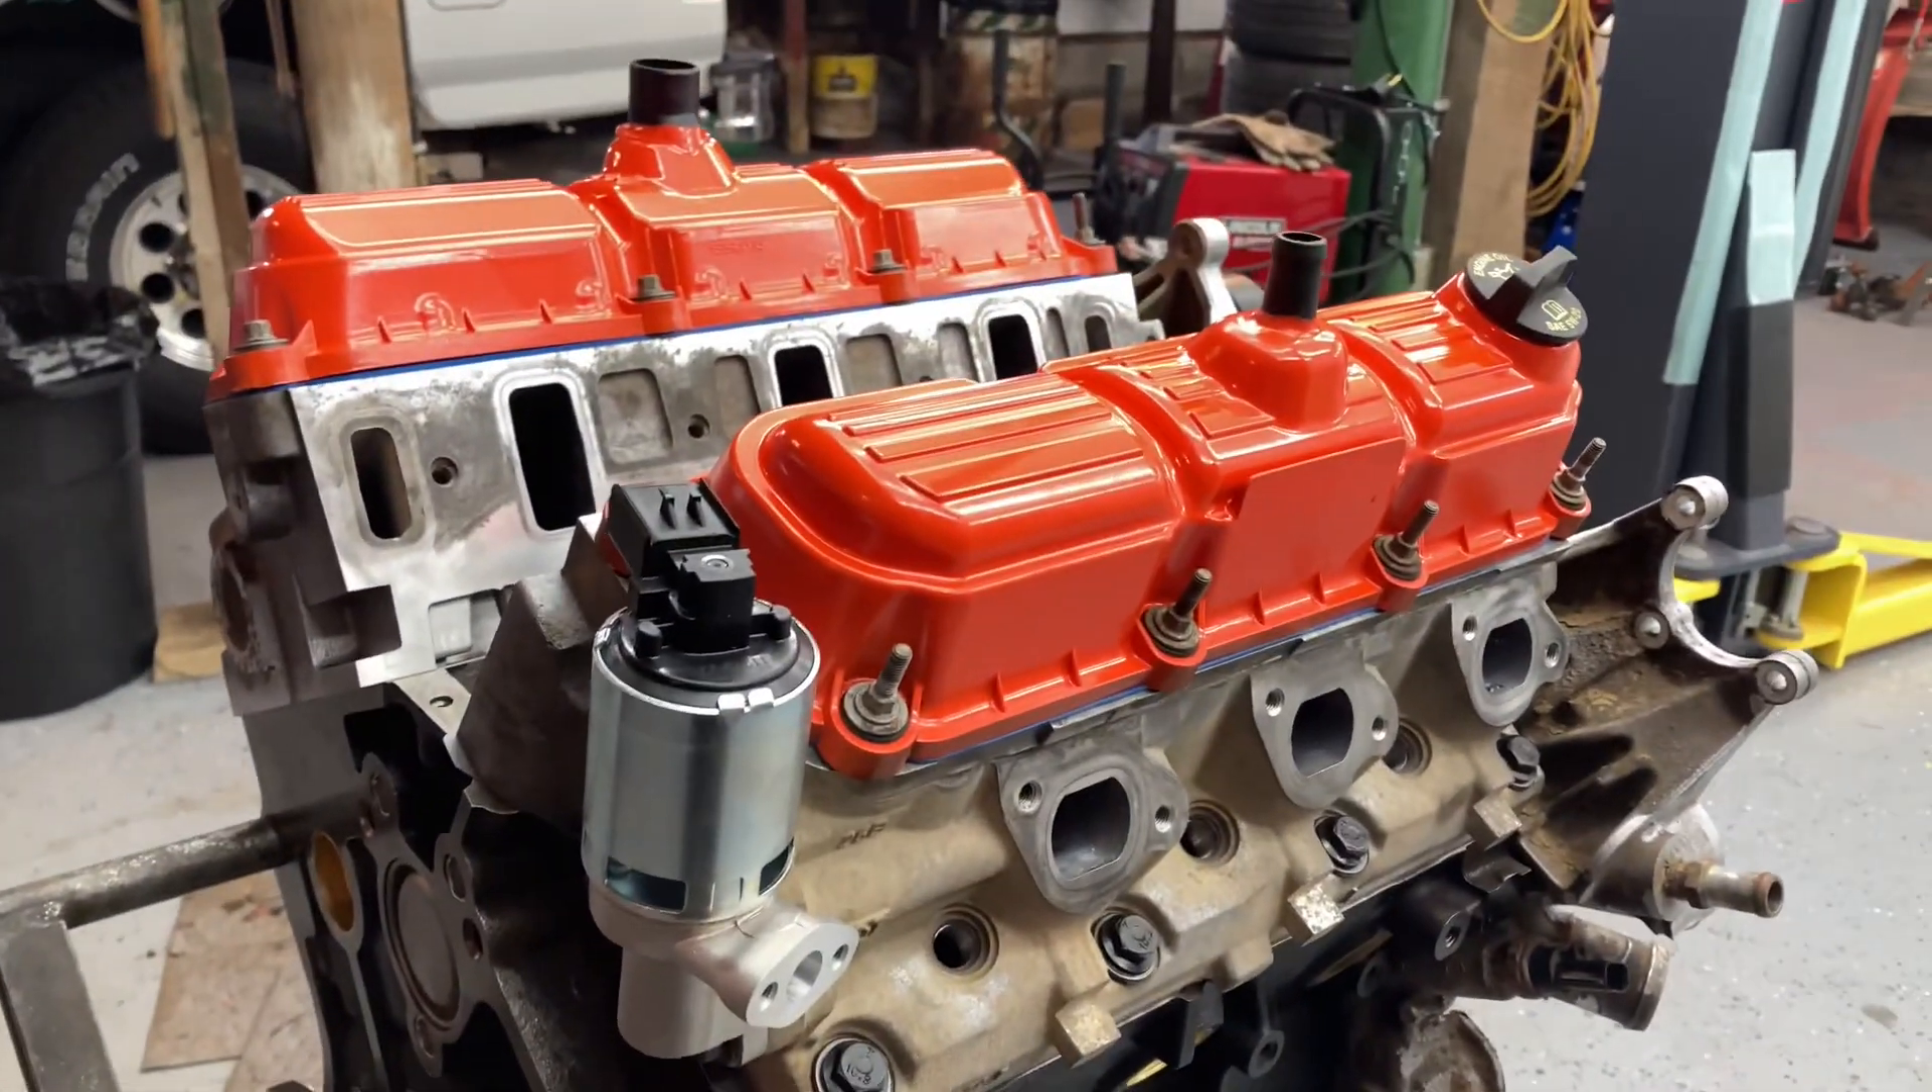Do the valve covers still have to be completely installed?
No.